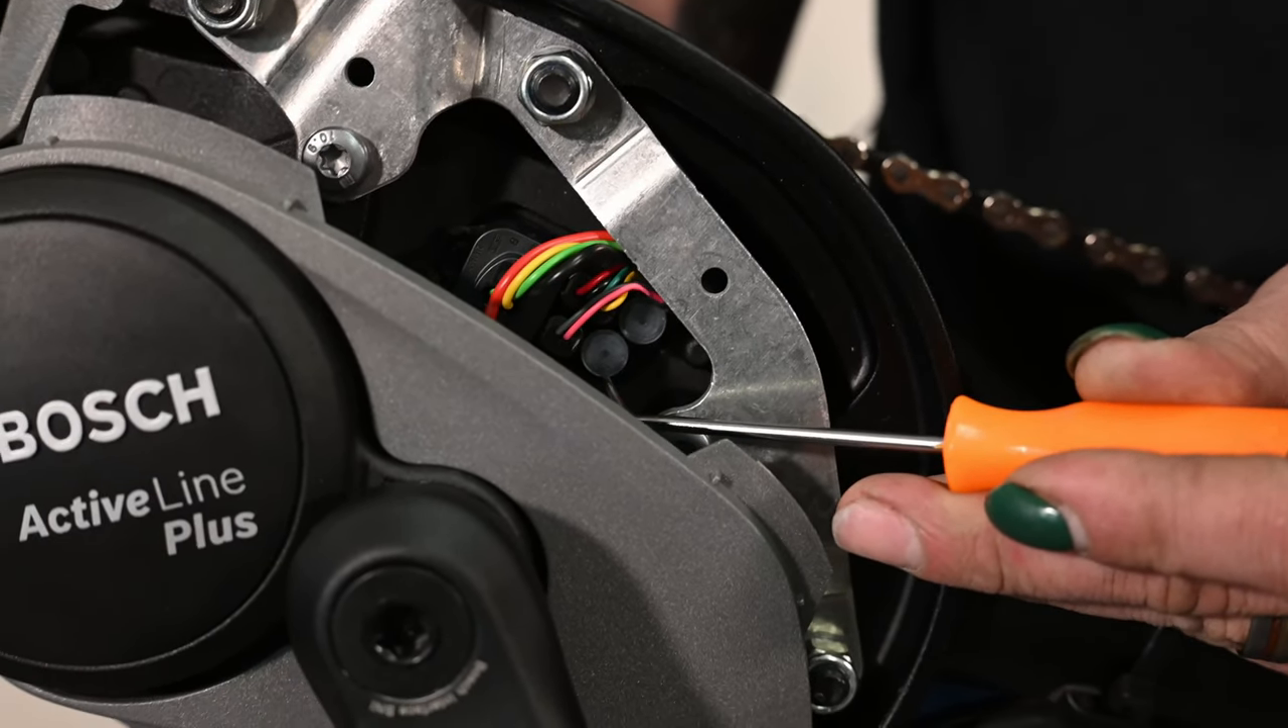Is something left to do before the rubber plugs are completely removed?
Yes.